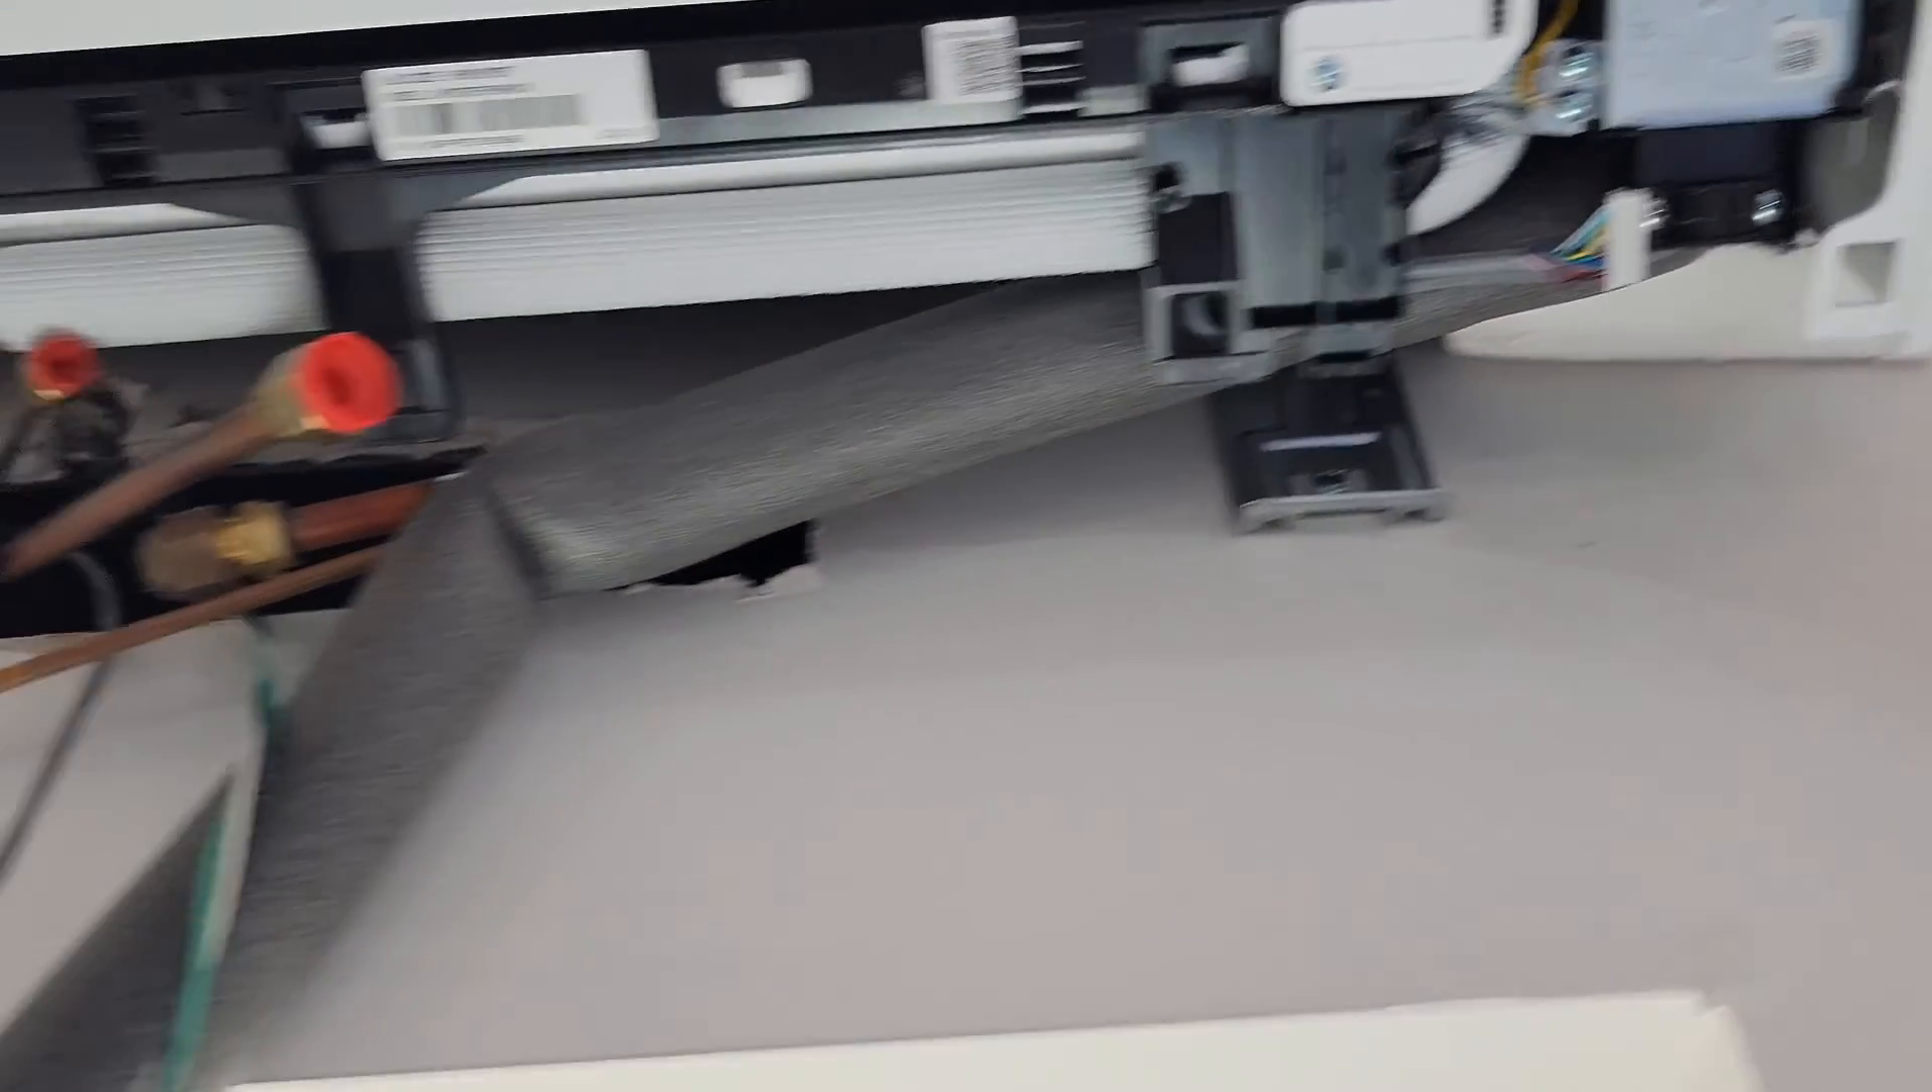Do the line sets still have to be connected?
Yes.